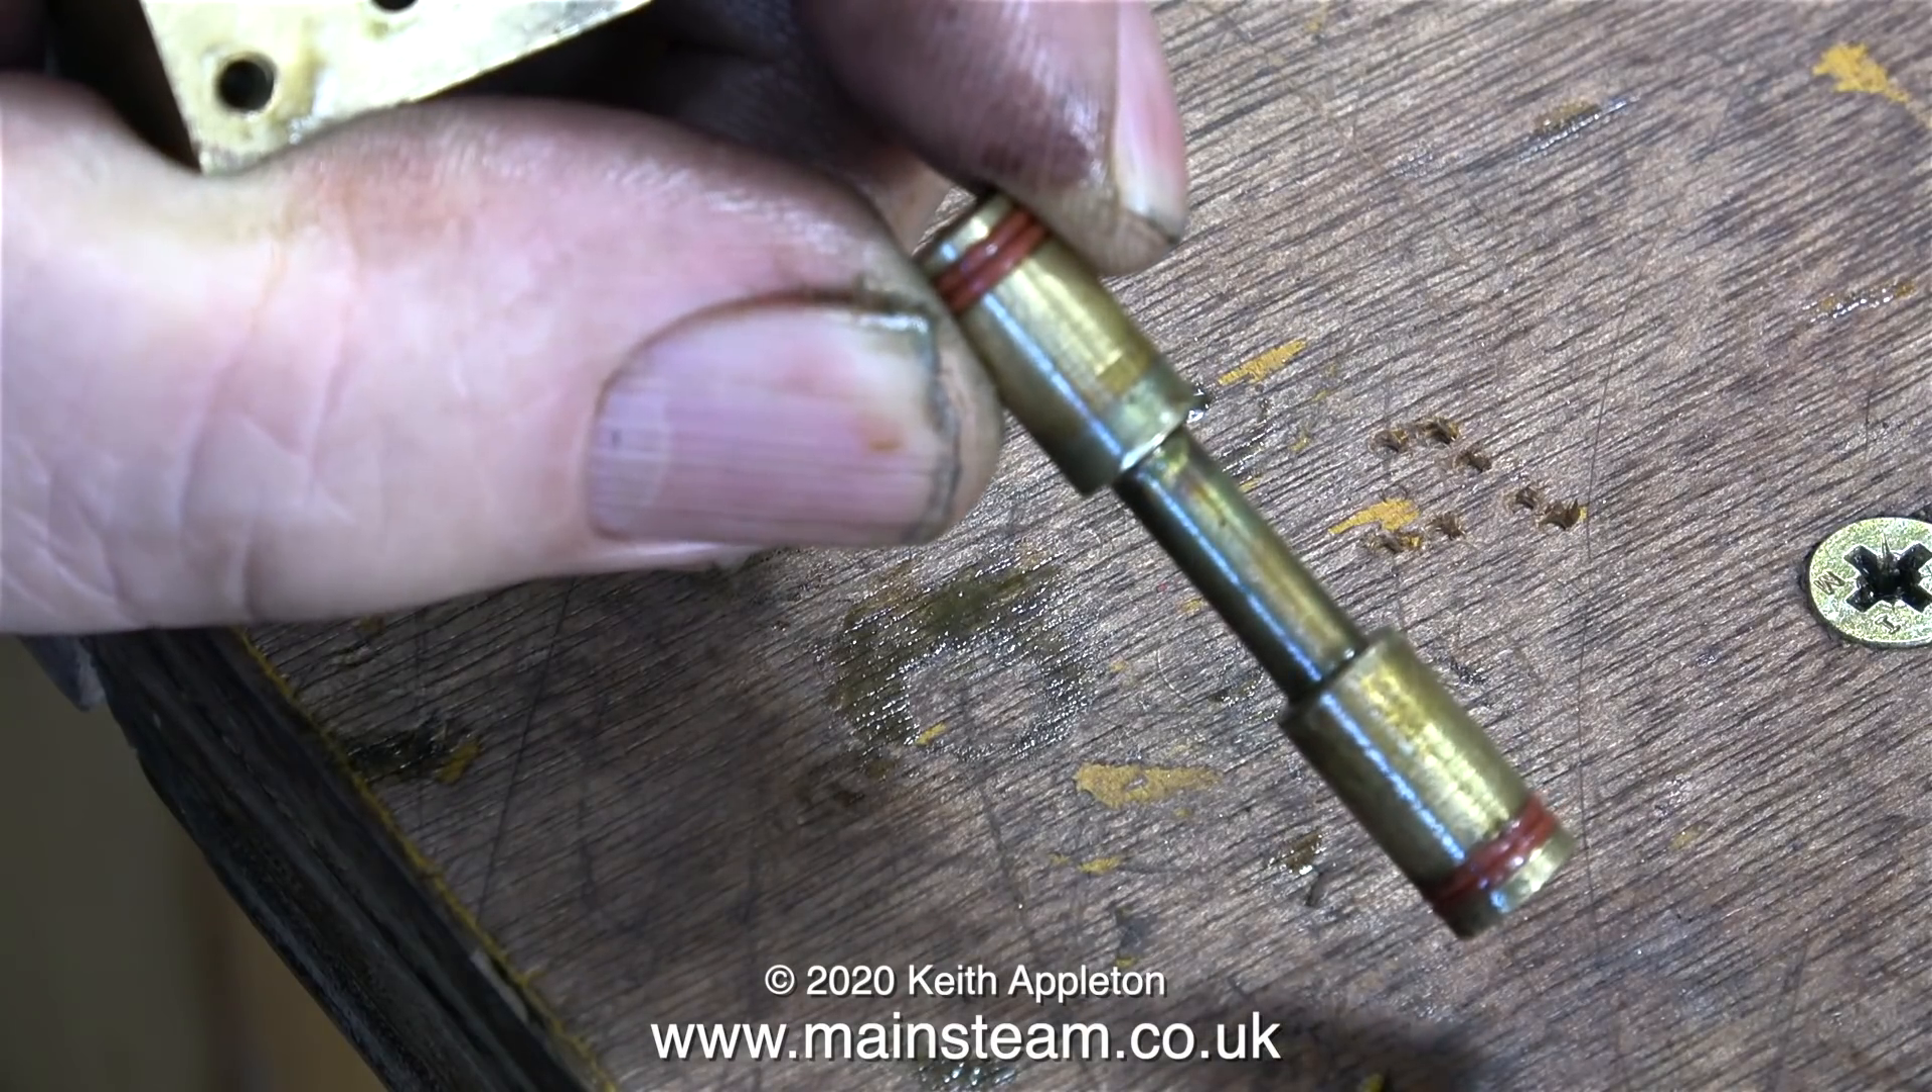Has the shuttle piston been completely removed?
Yes.